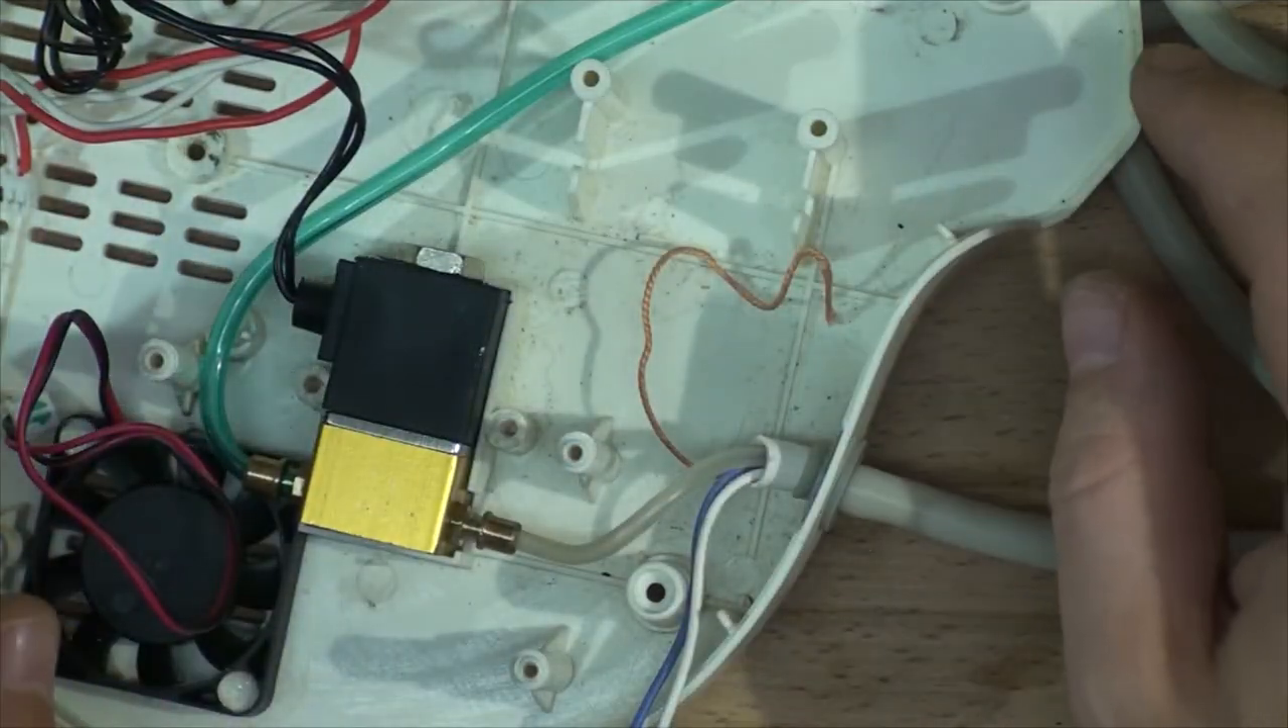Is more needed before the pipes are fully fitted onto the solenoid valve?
No.